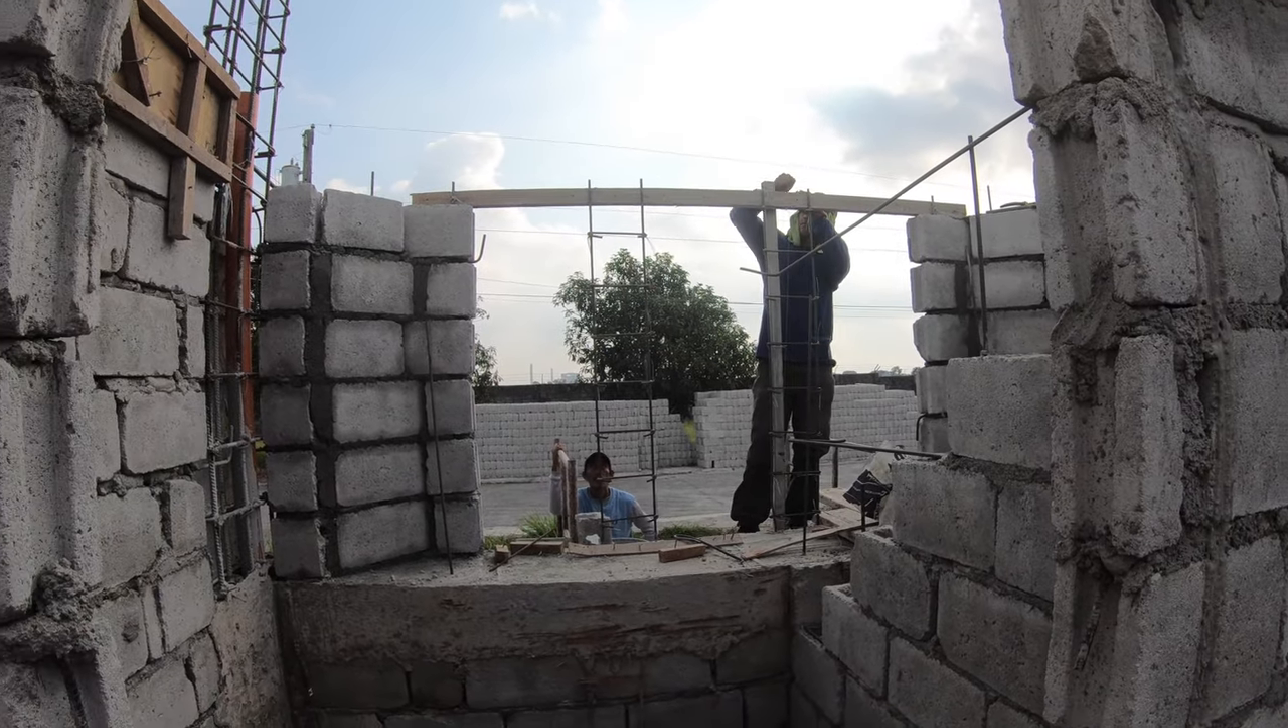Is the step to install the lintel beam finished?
No.